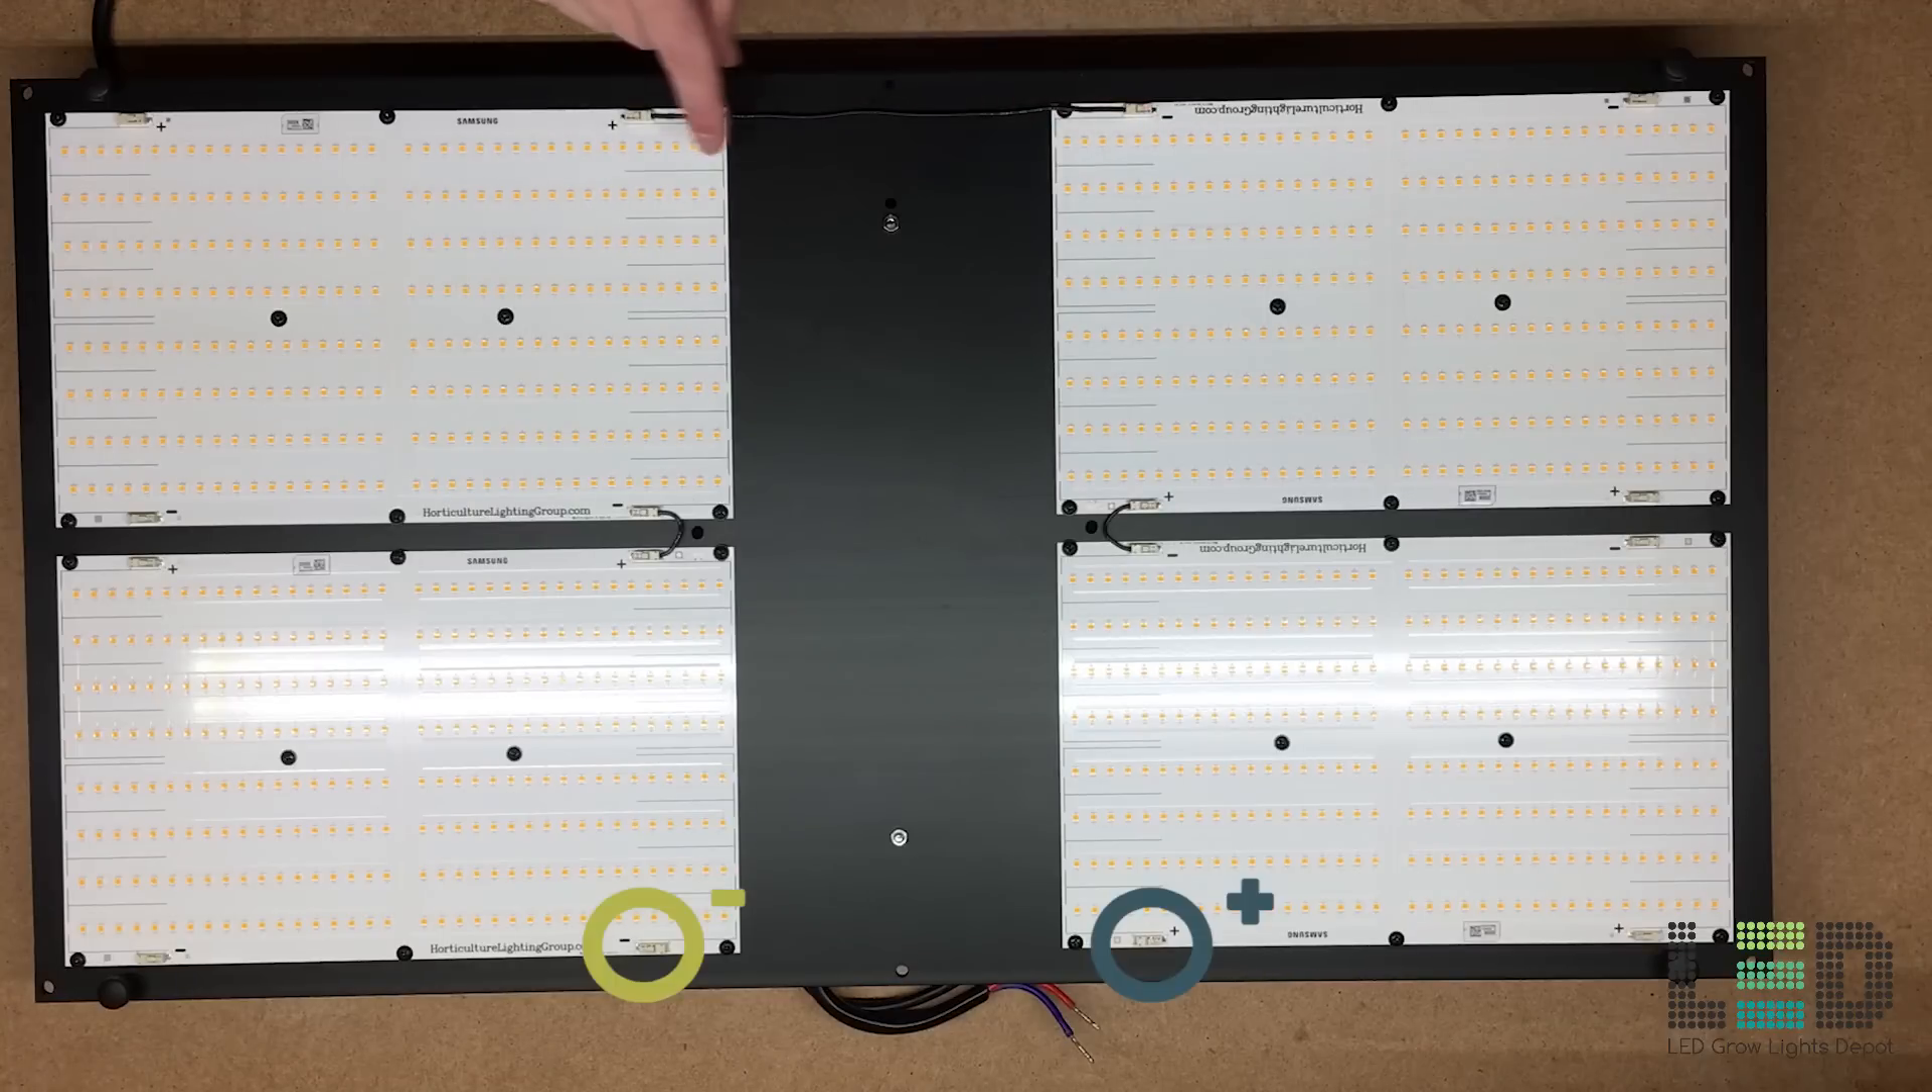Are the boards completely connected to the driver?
No.